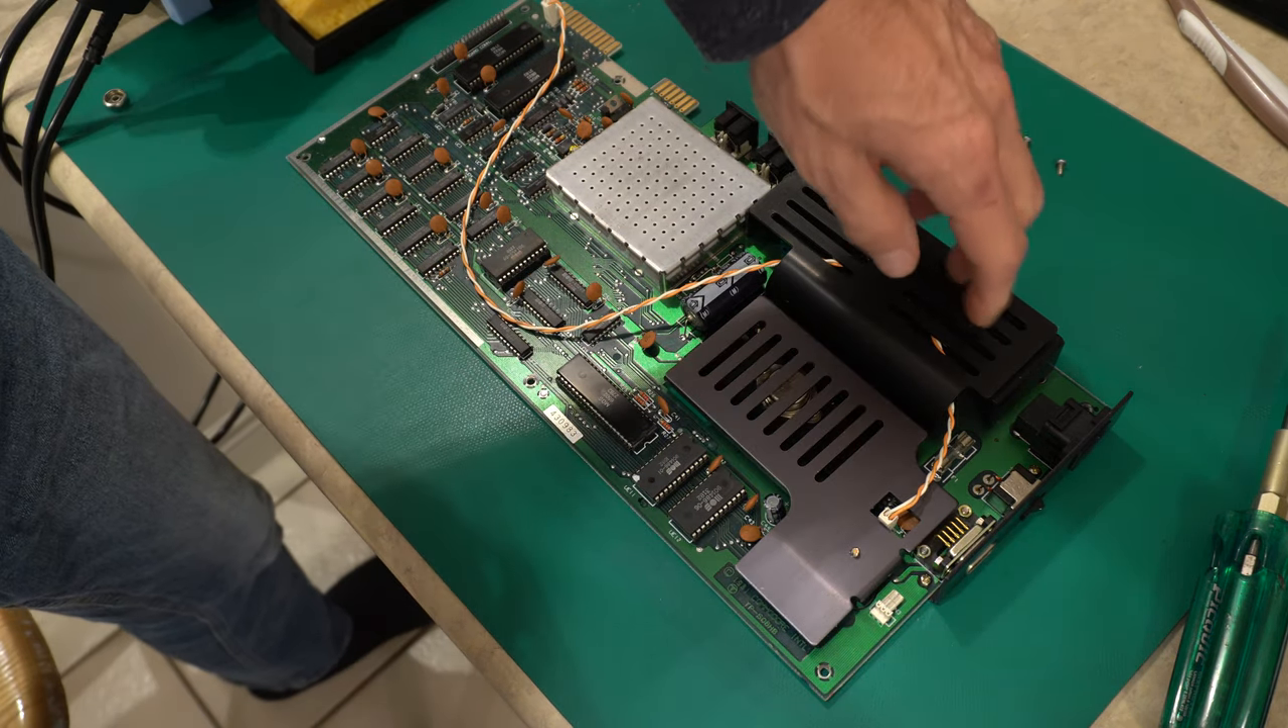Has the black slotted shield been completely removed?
No.